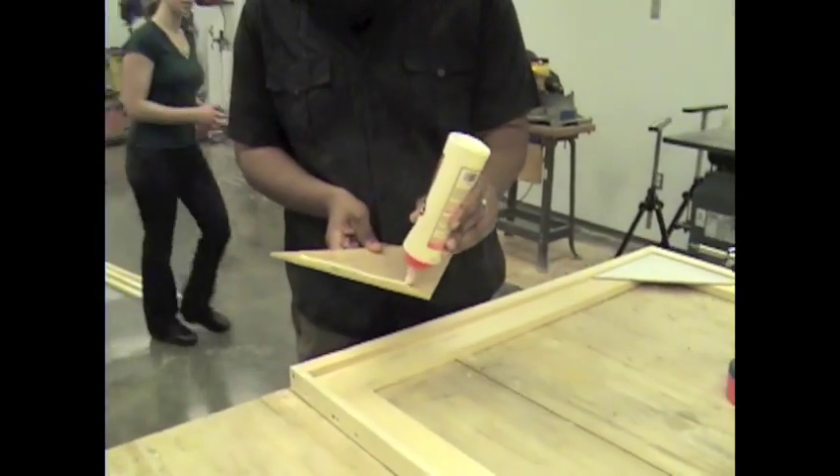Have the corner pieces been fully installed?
No.